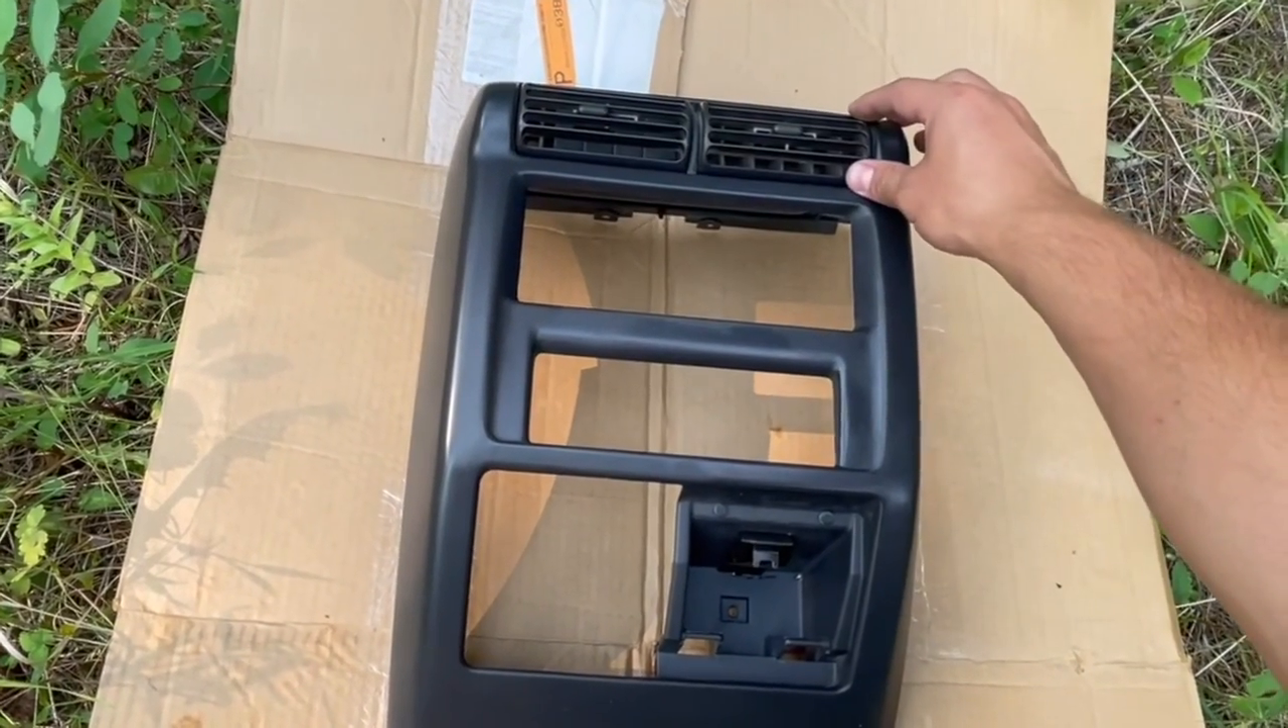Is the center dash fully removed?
Yes.